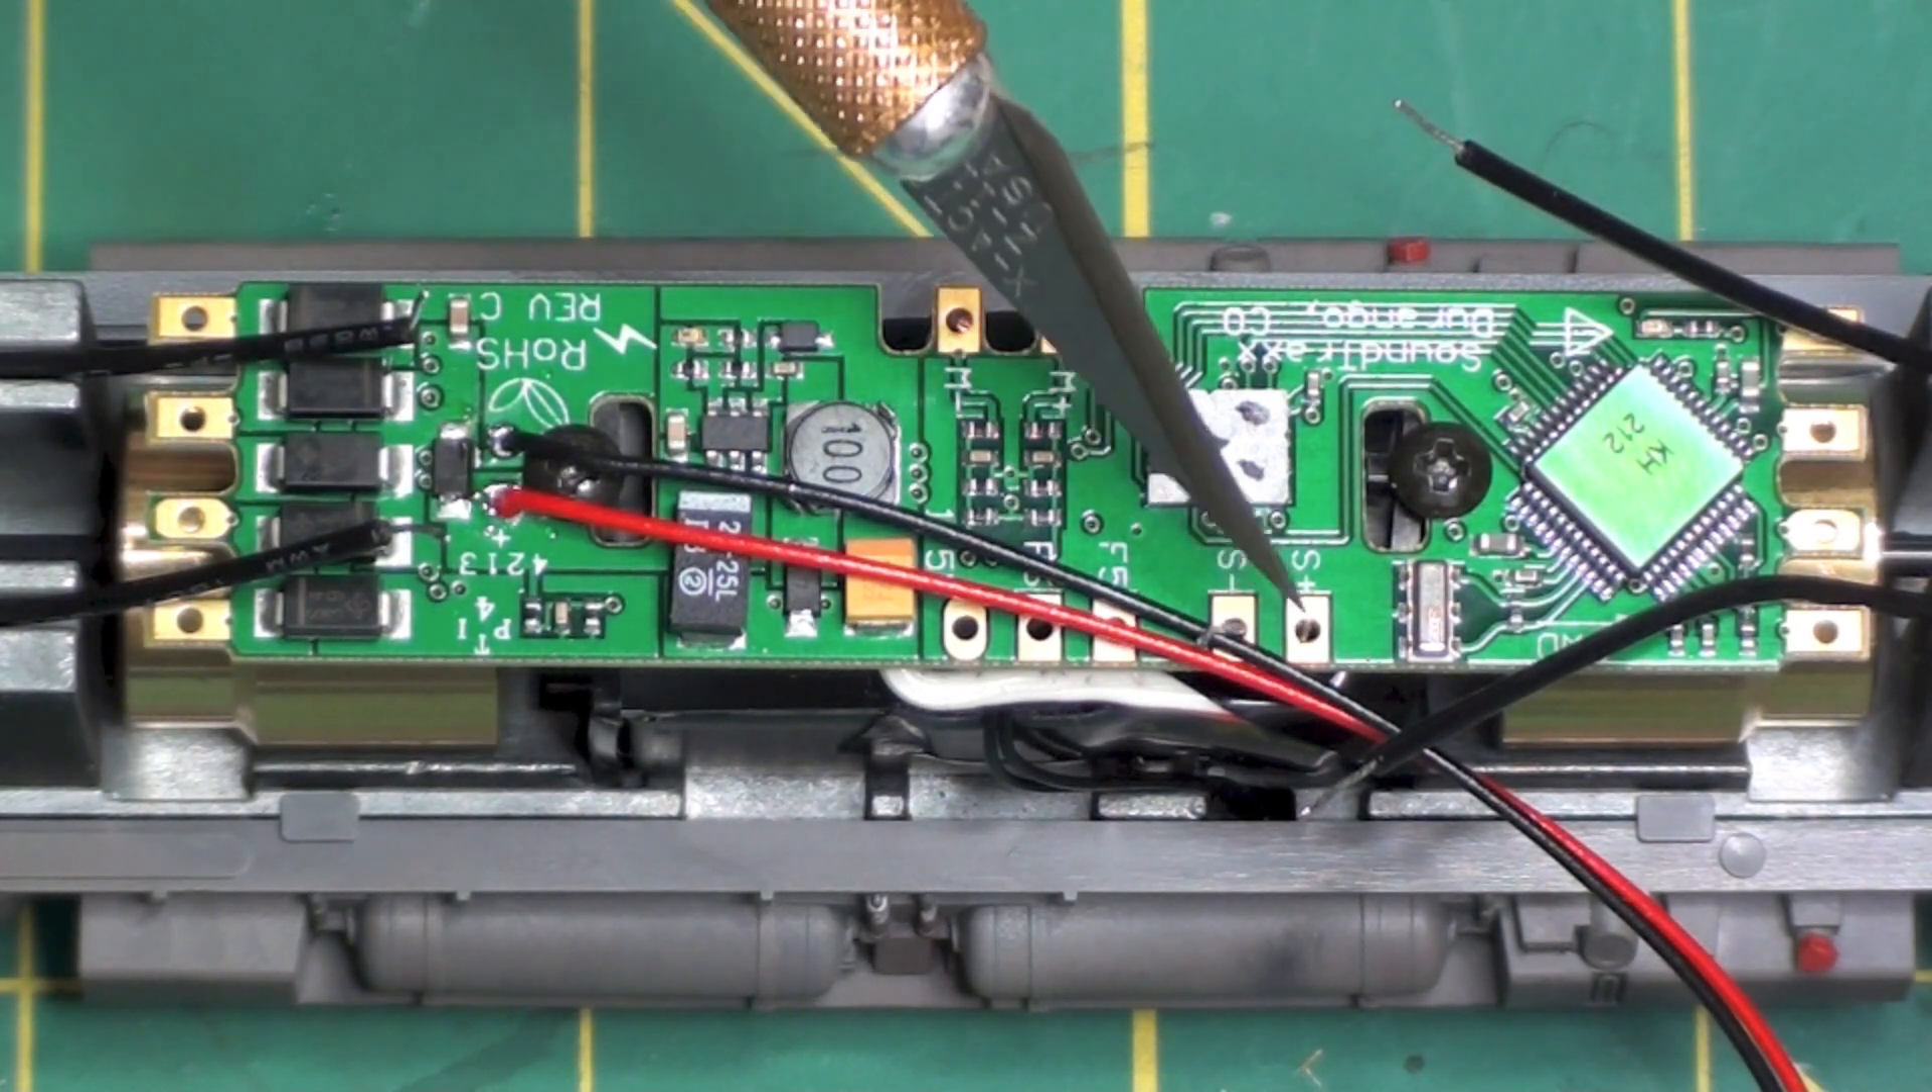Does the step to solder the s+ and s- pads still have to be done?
Yes.